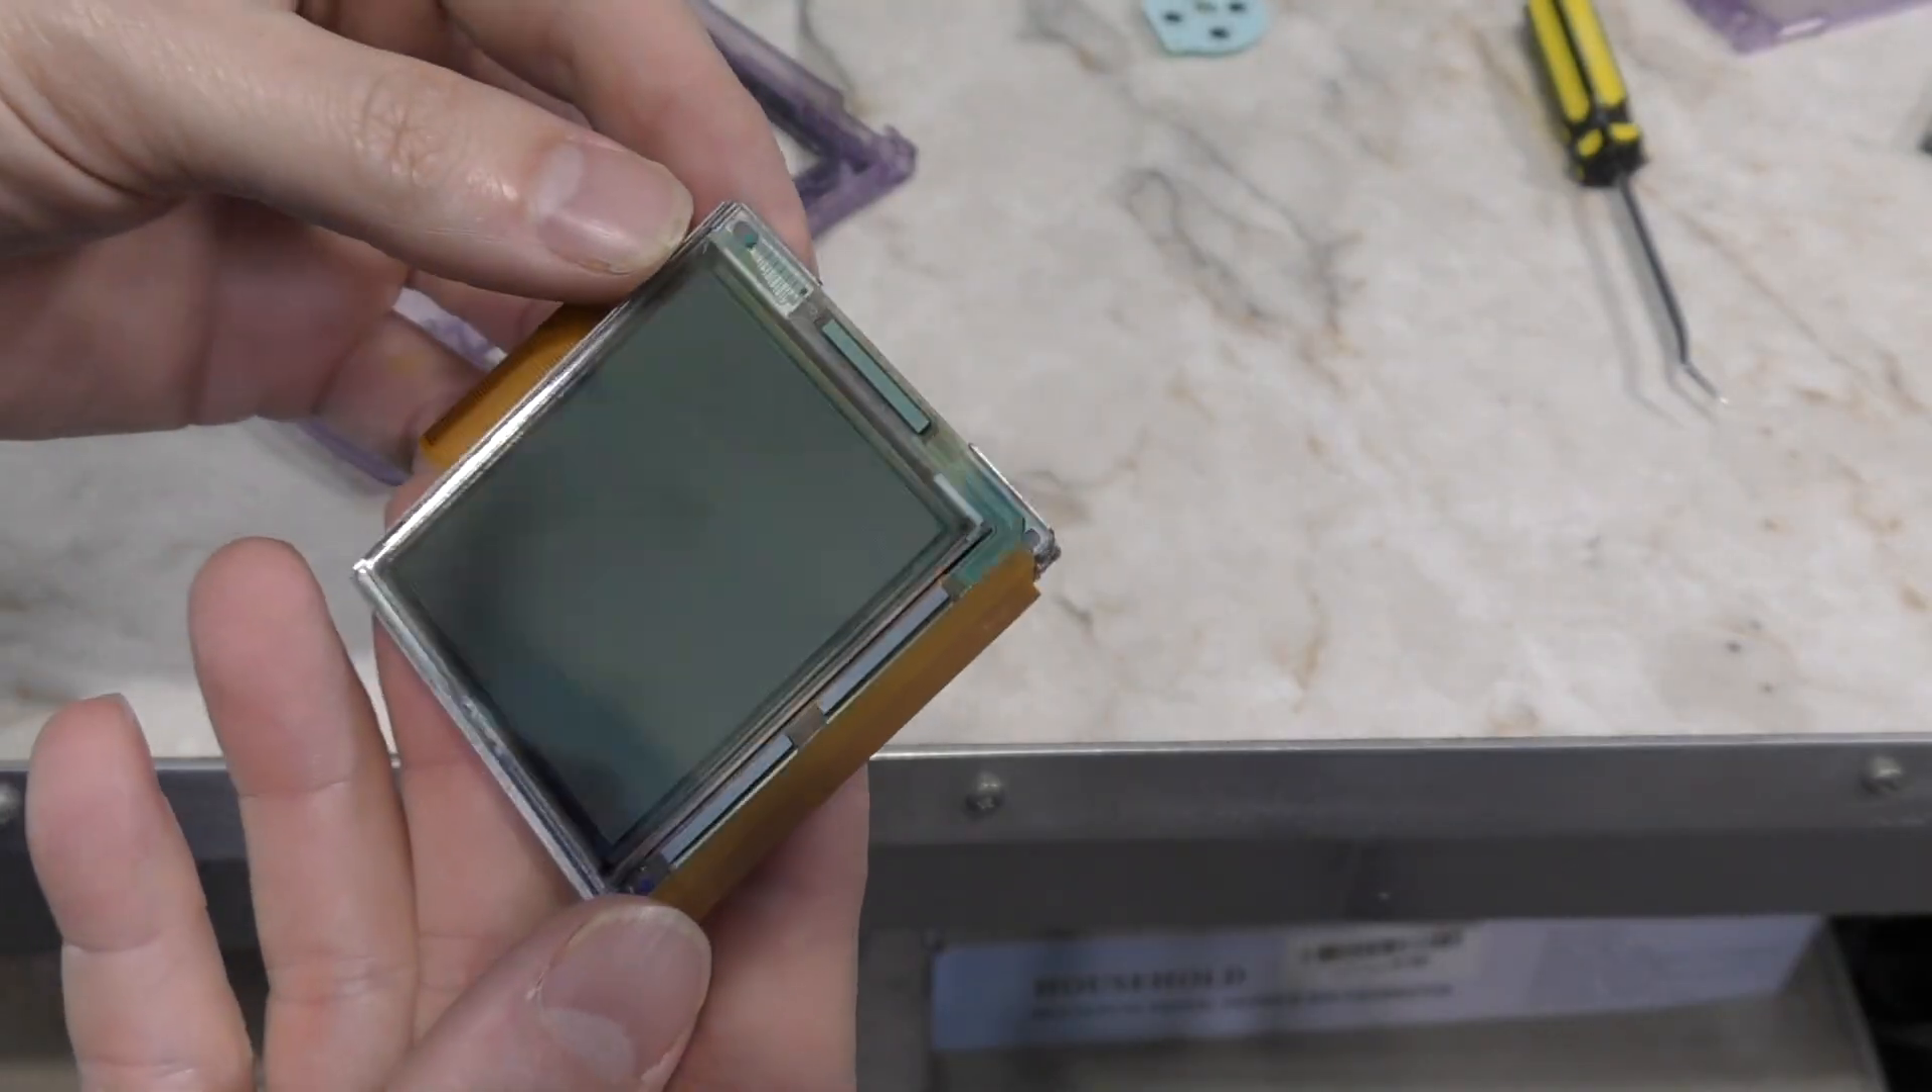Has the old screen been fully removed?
Yes.